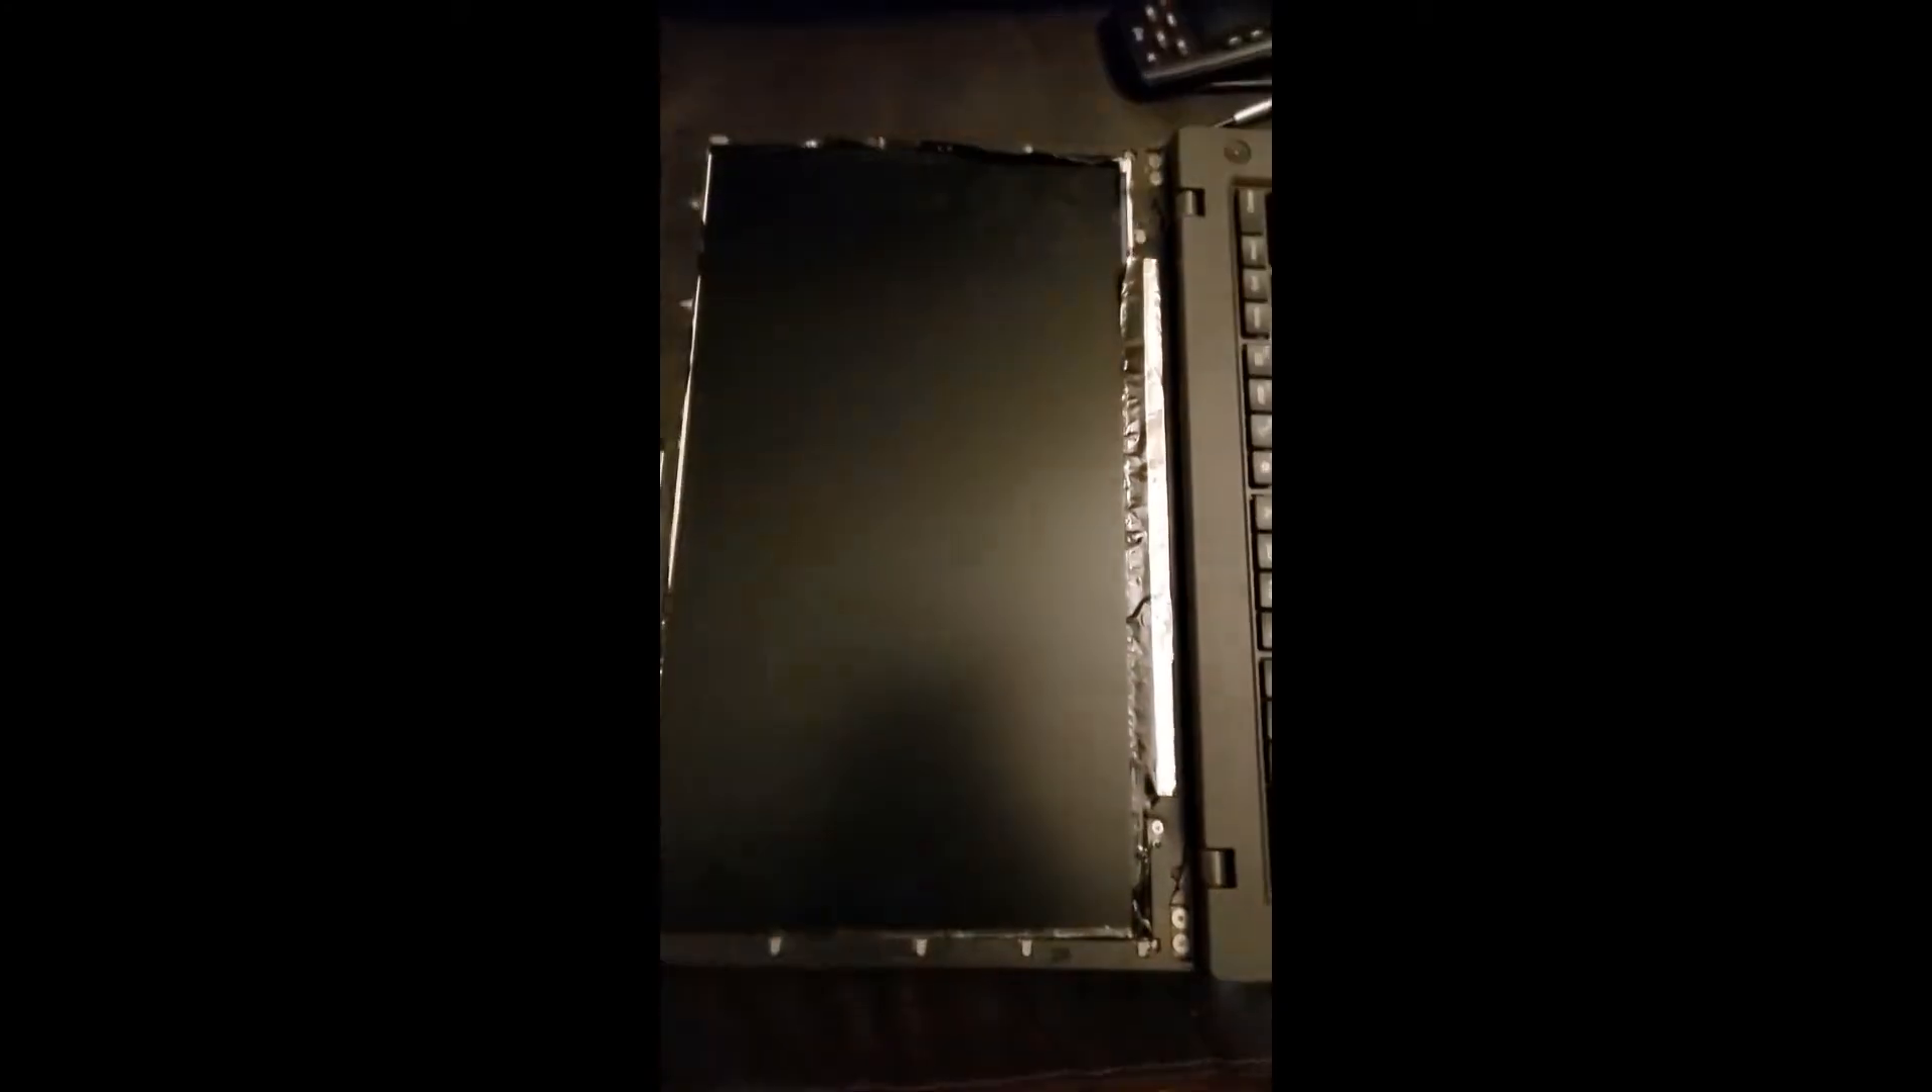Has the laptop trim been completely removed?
Yes.